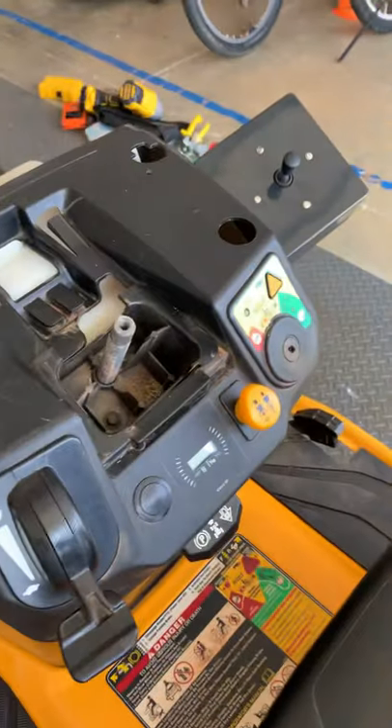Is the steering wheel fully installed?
No.